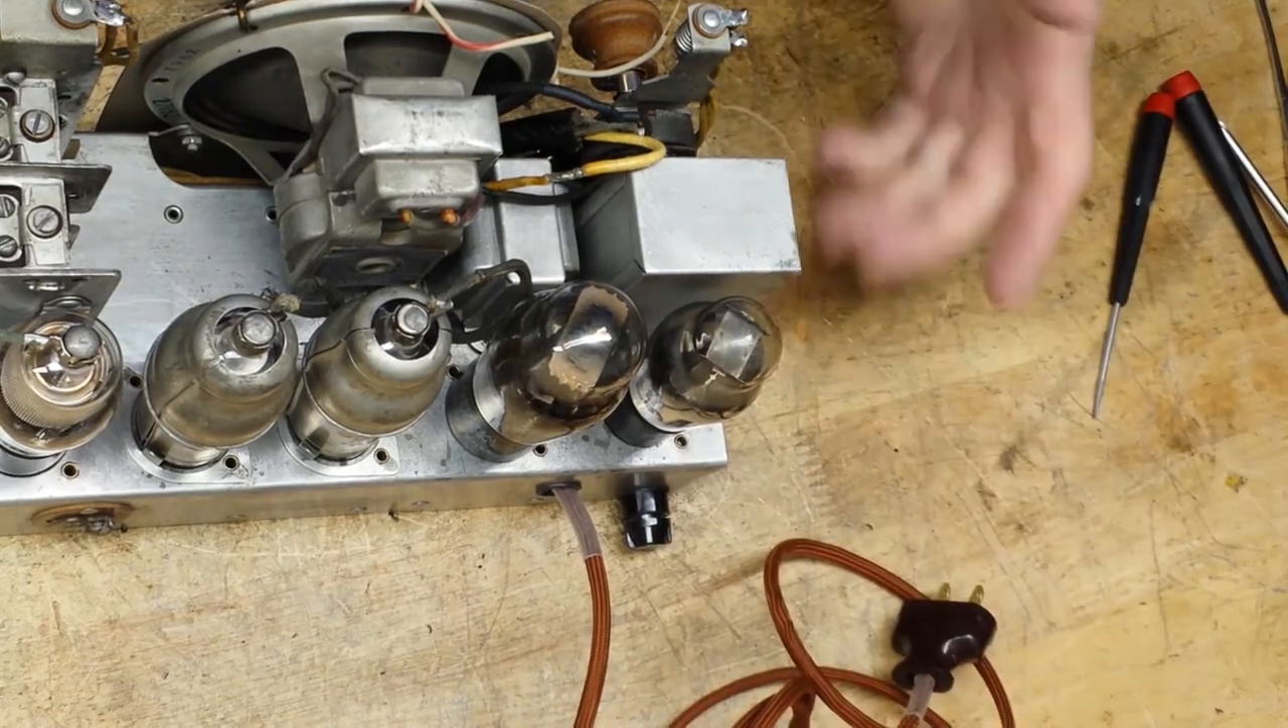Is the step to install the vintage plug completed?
Yes.